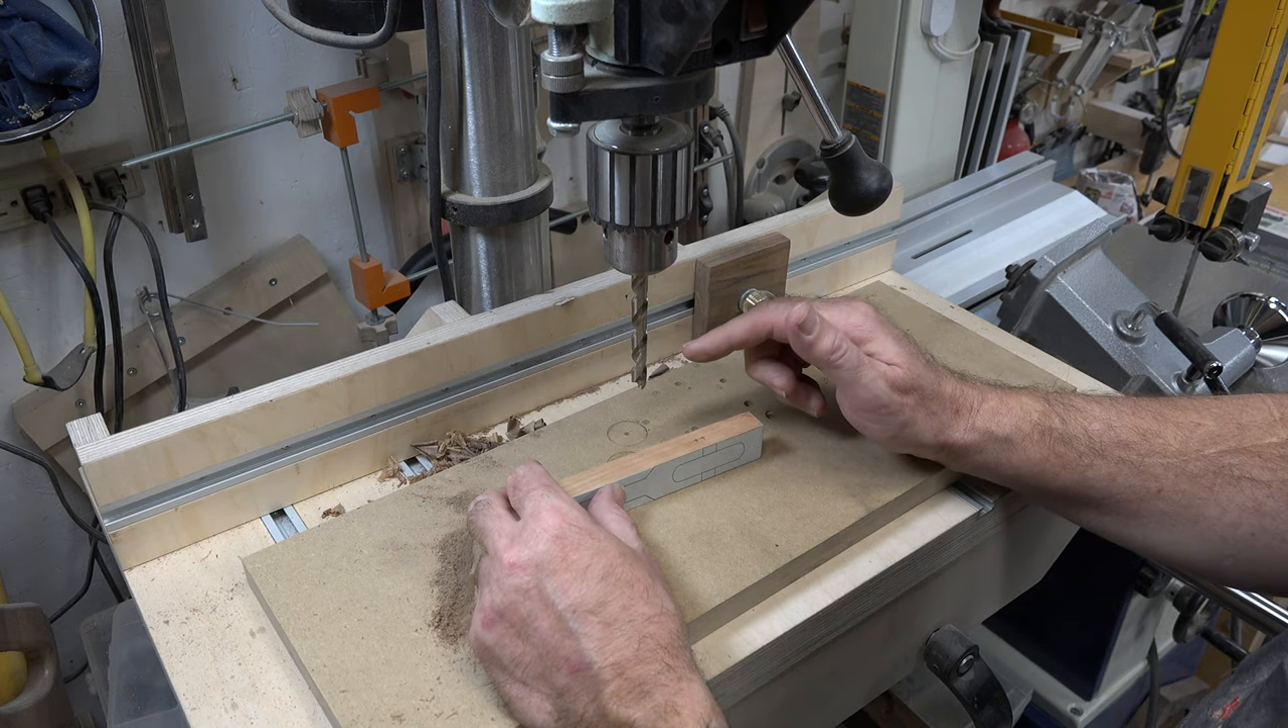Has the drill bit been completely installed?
Yes.